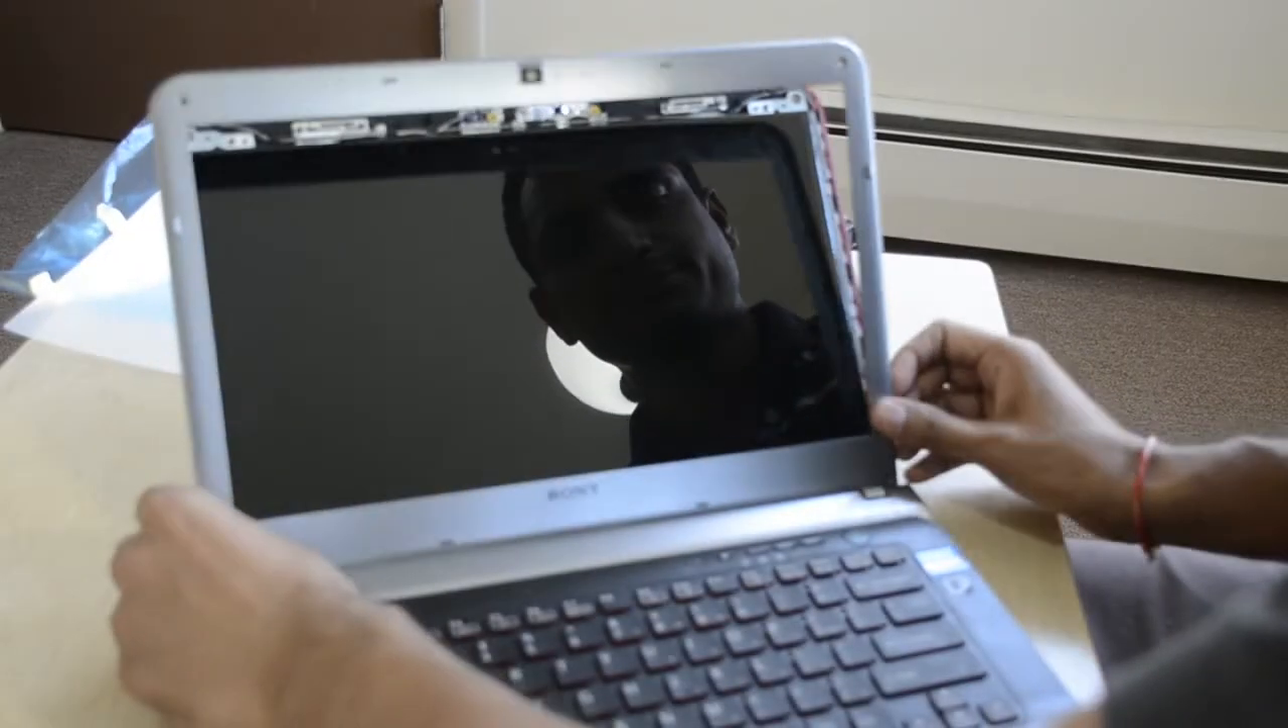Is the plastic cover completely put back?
No.